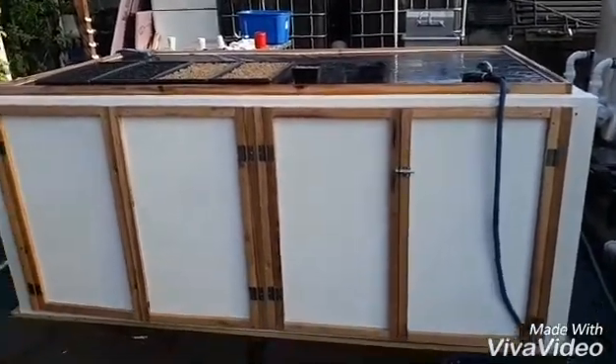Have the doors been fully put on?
Yes.